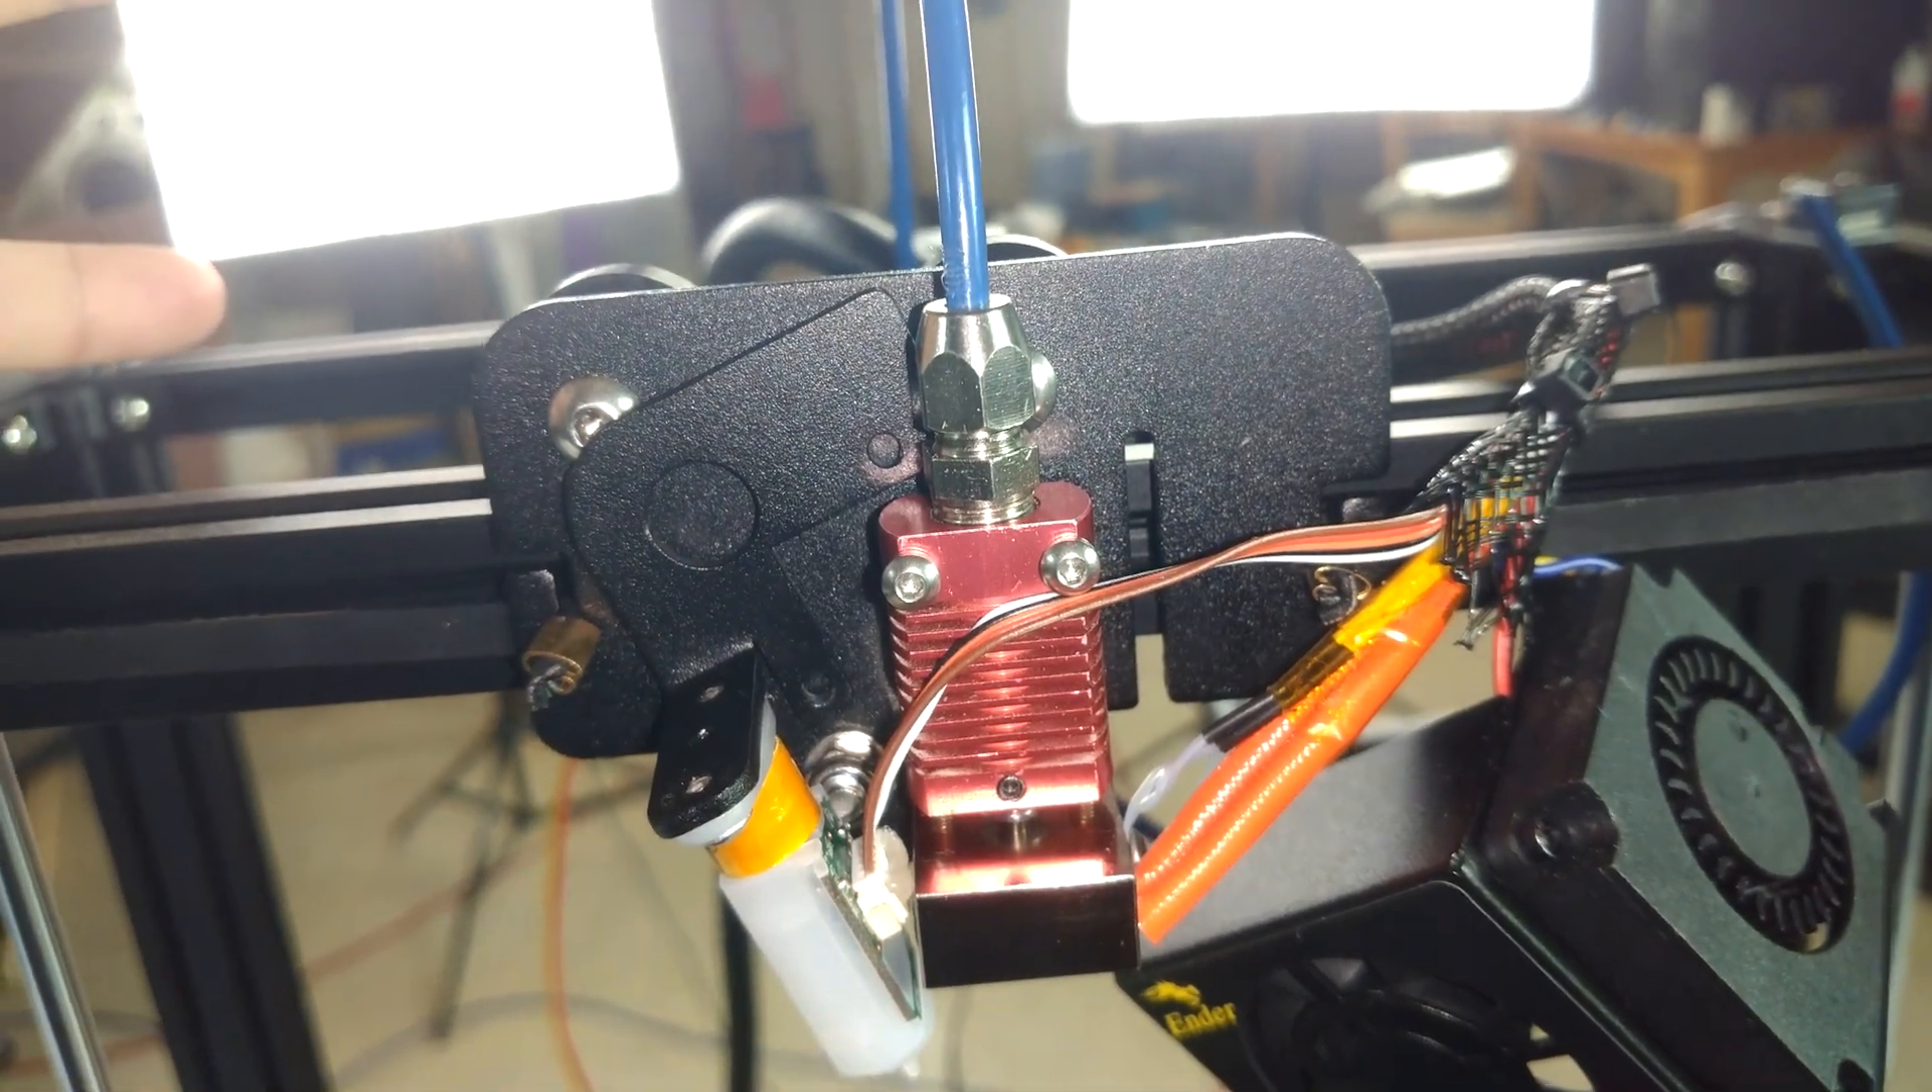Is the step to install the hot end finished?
Yes.